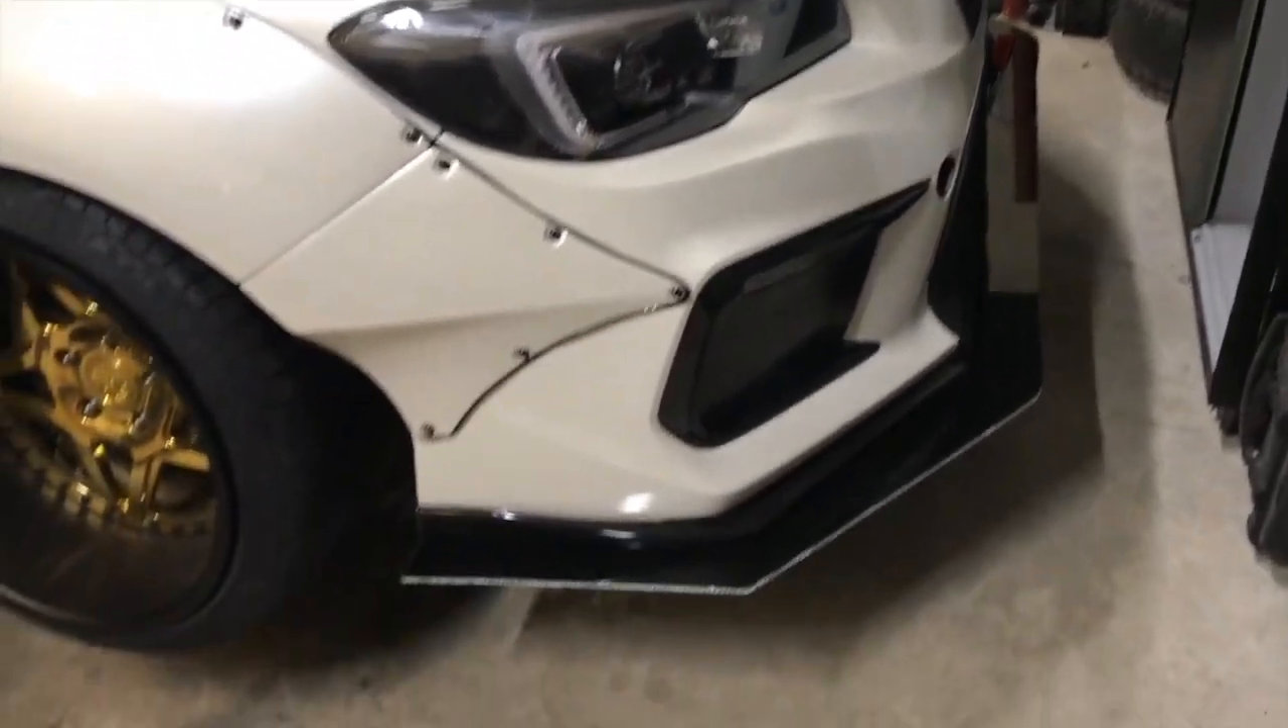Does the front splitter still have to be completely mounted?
No.